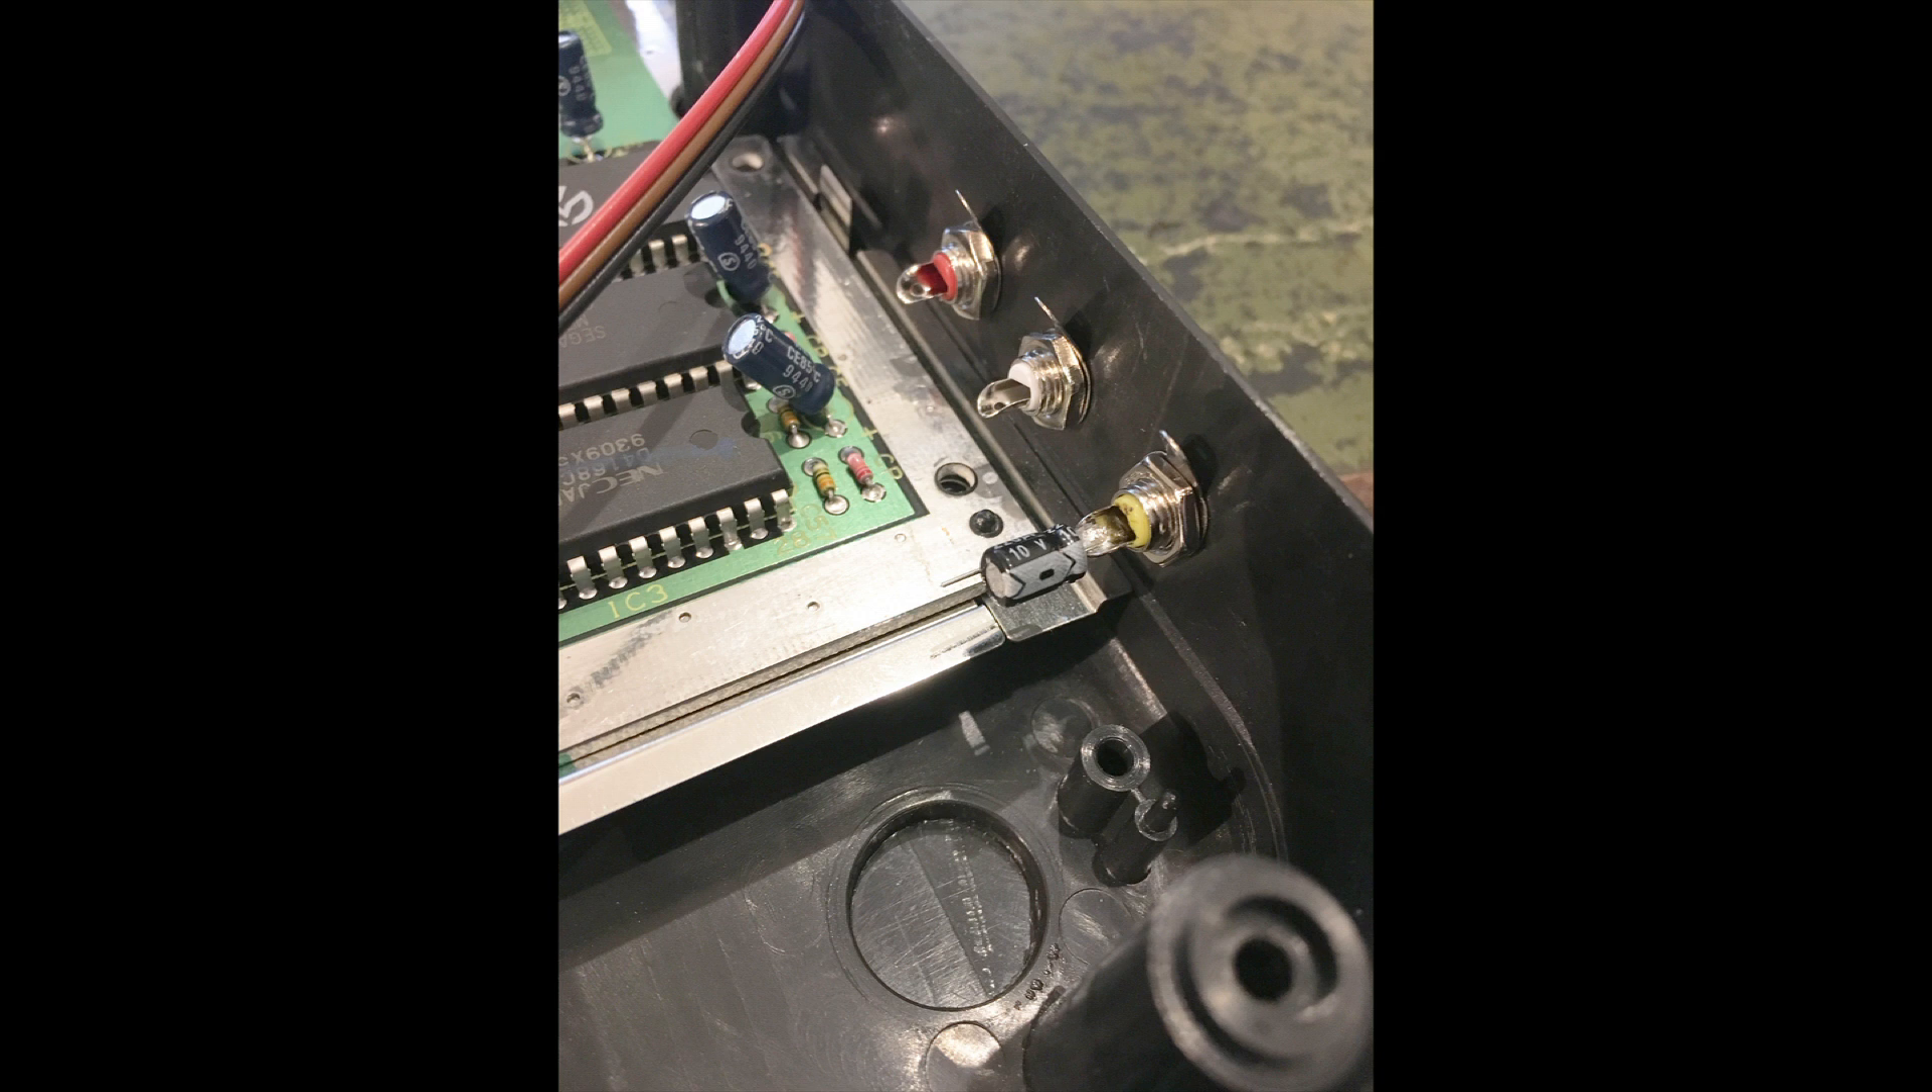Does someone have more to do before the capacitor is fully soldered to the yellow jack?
No.